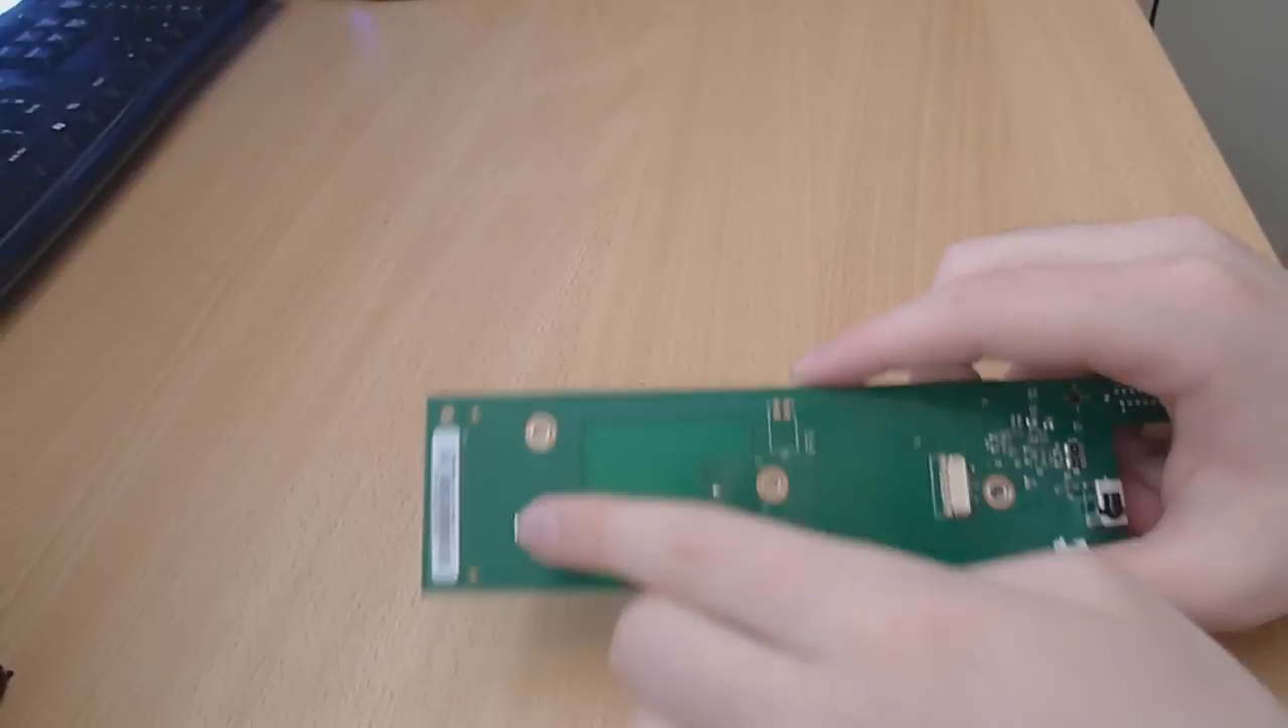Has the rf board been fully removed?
Yes.